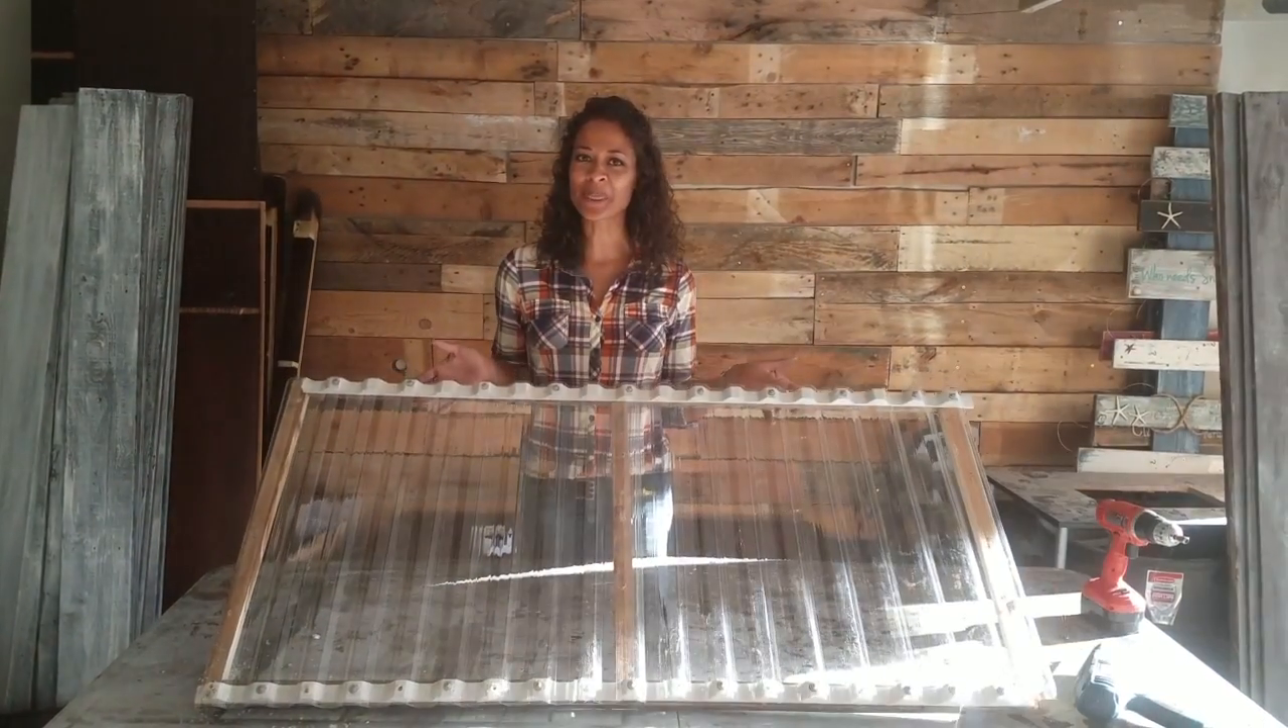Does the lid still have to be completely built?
No.